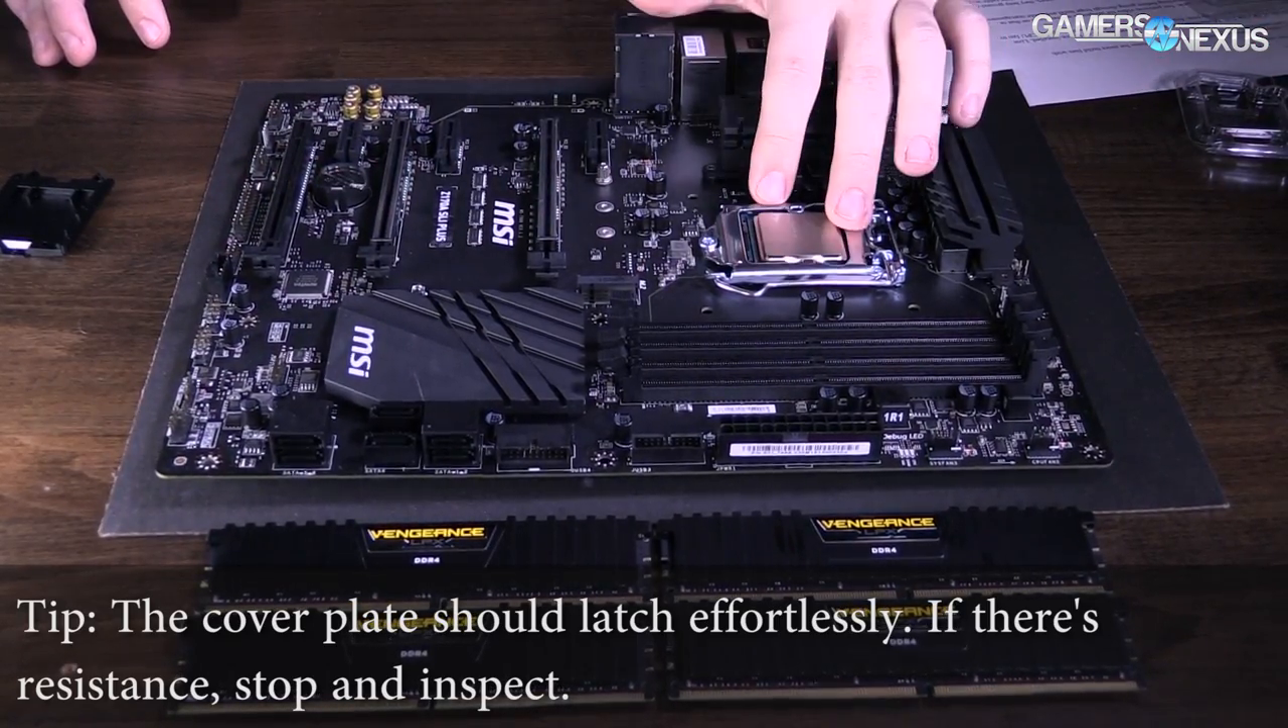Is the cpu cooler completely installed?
No.